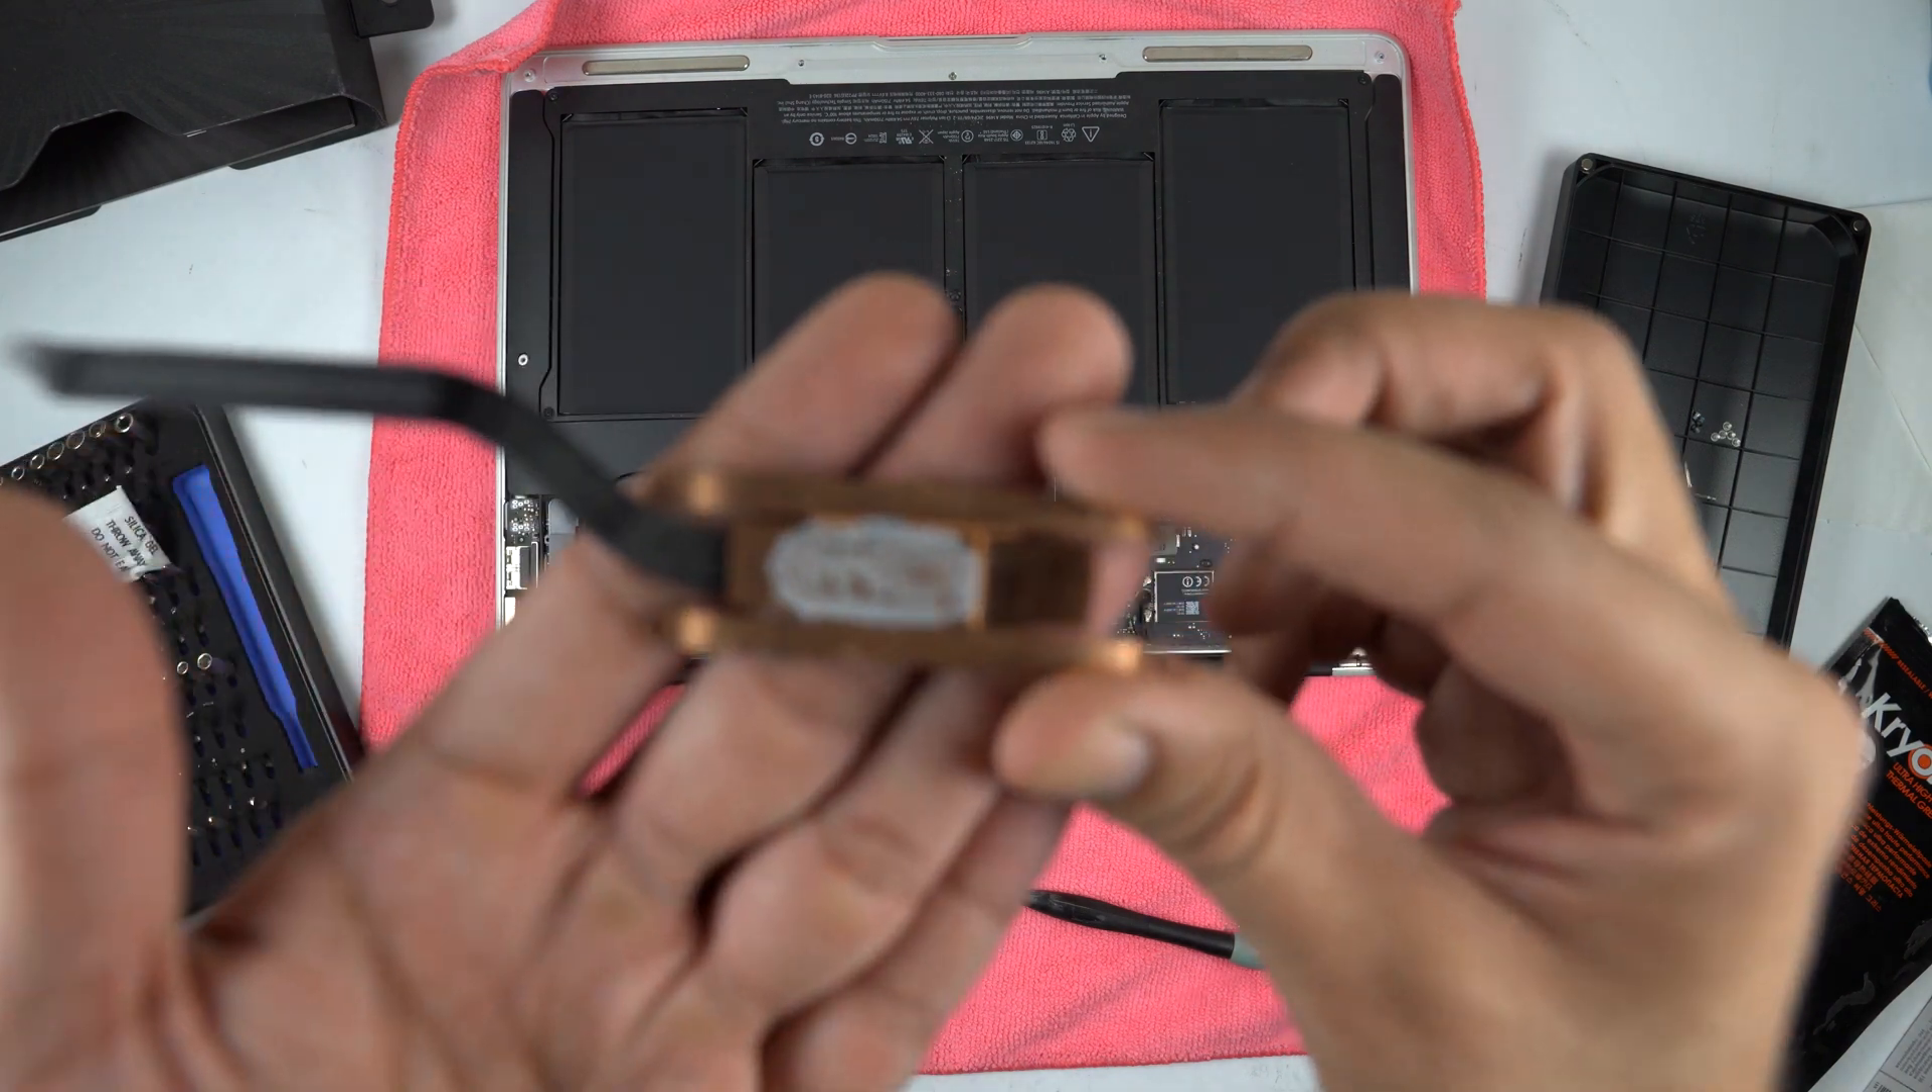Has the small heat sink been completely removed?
Yes.